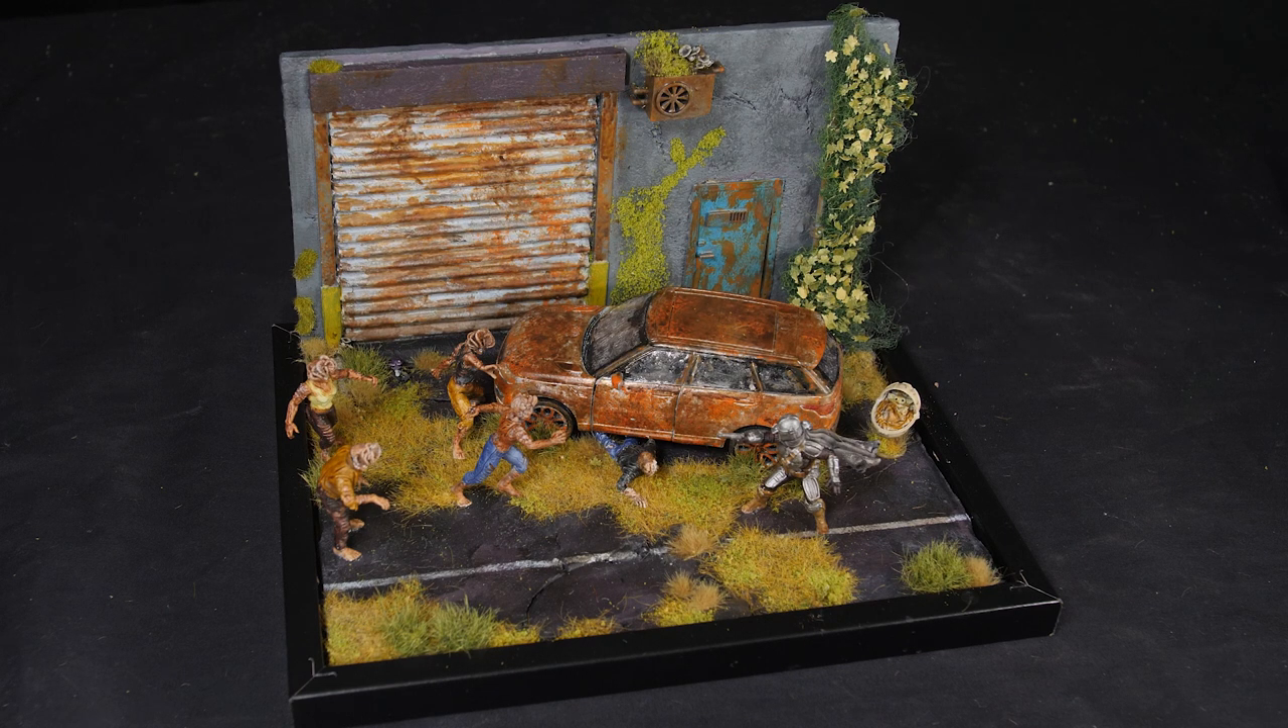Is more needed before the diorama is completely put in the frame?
No.